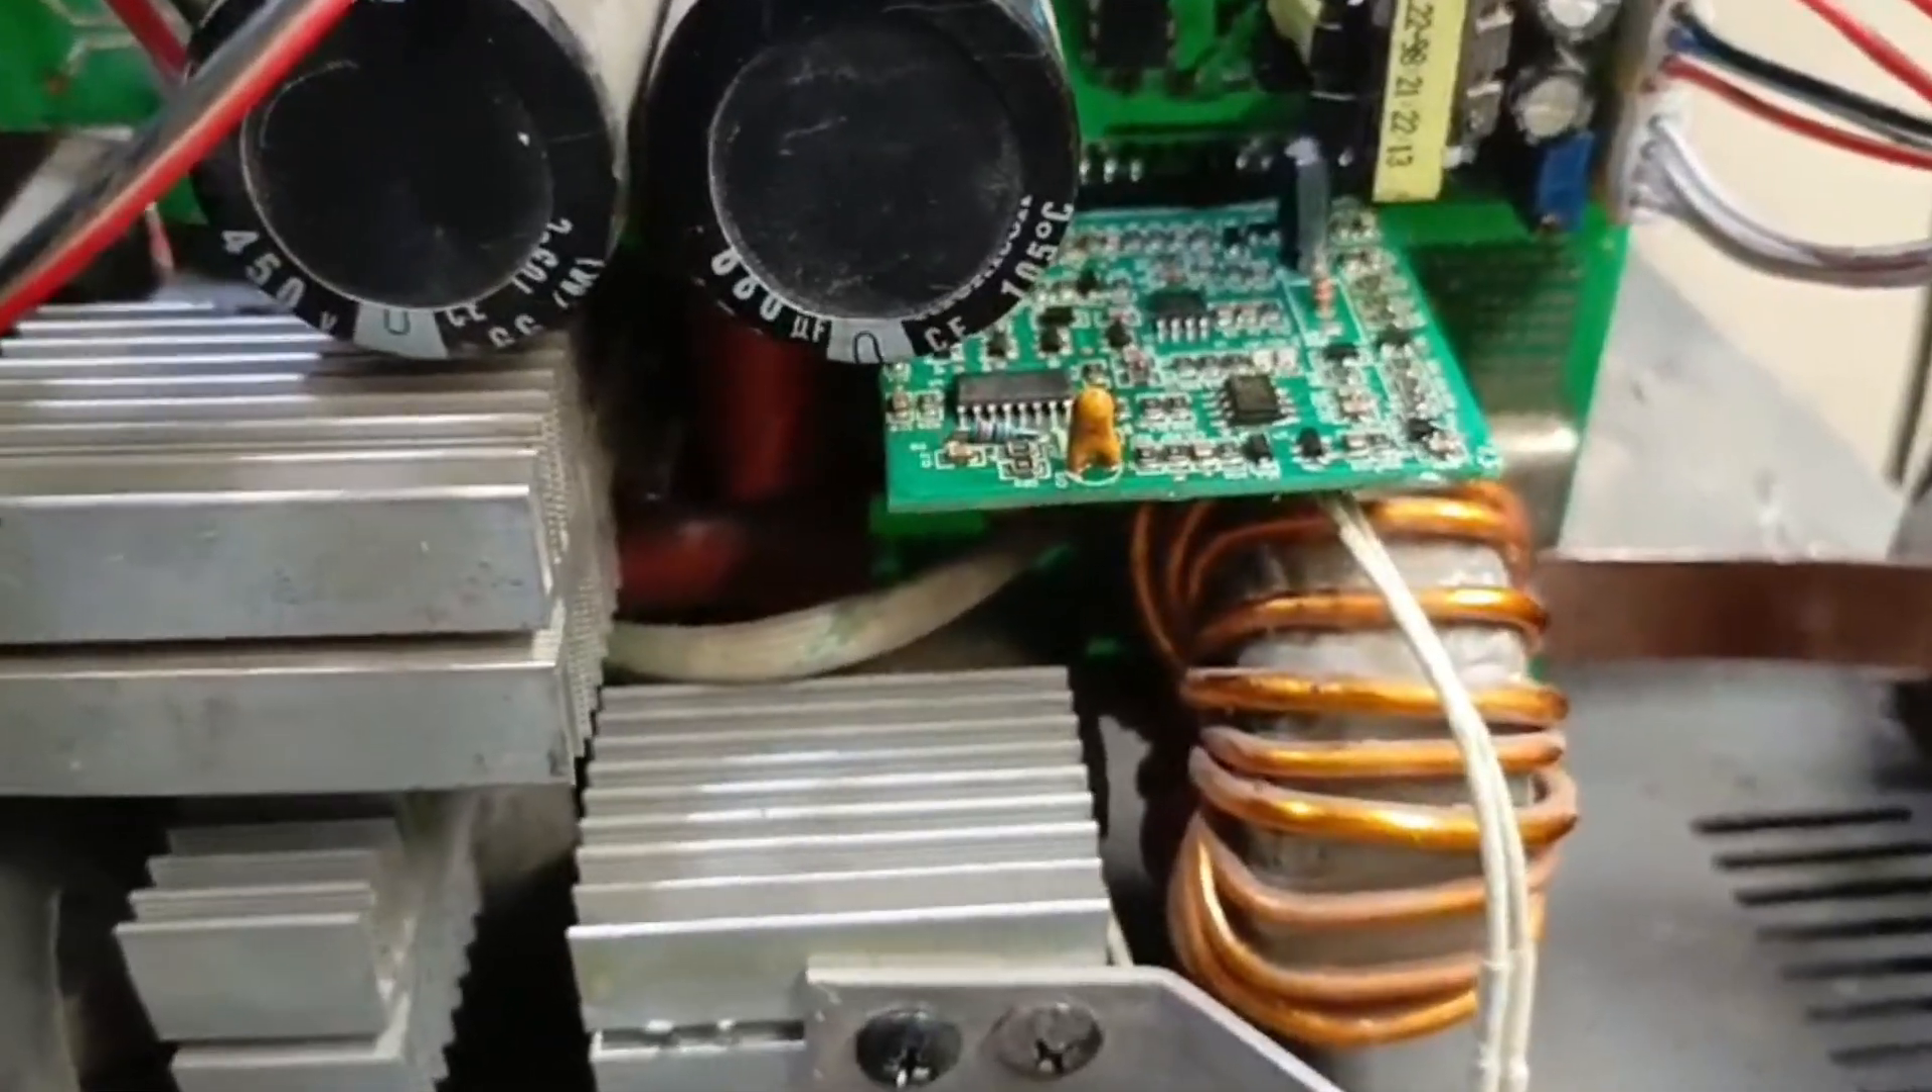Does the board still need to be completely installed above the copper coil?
No.